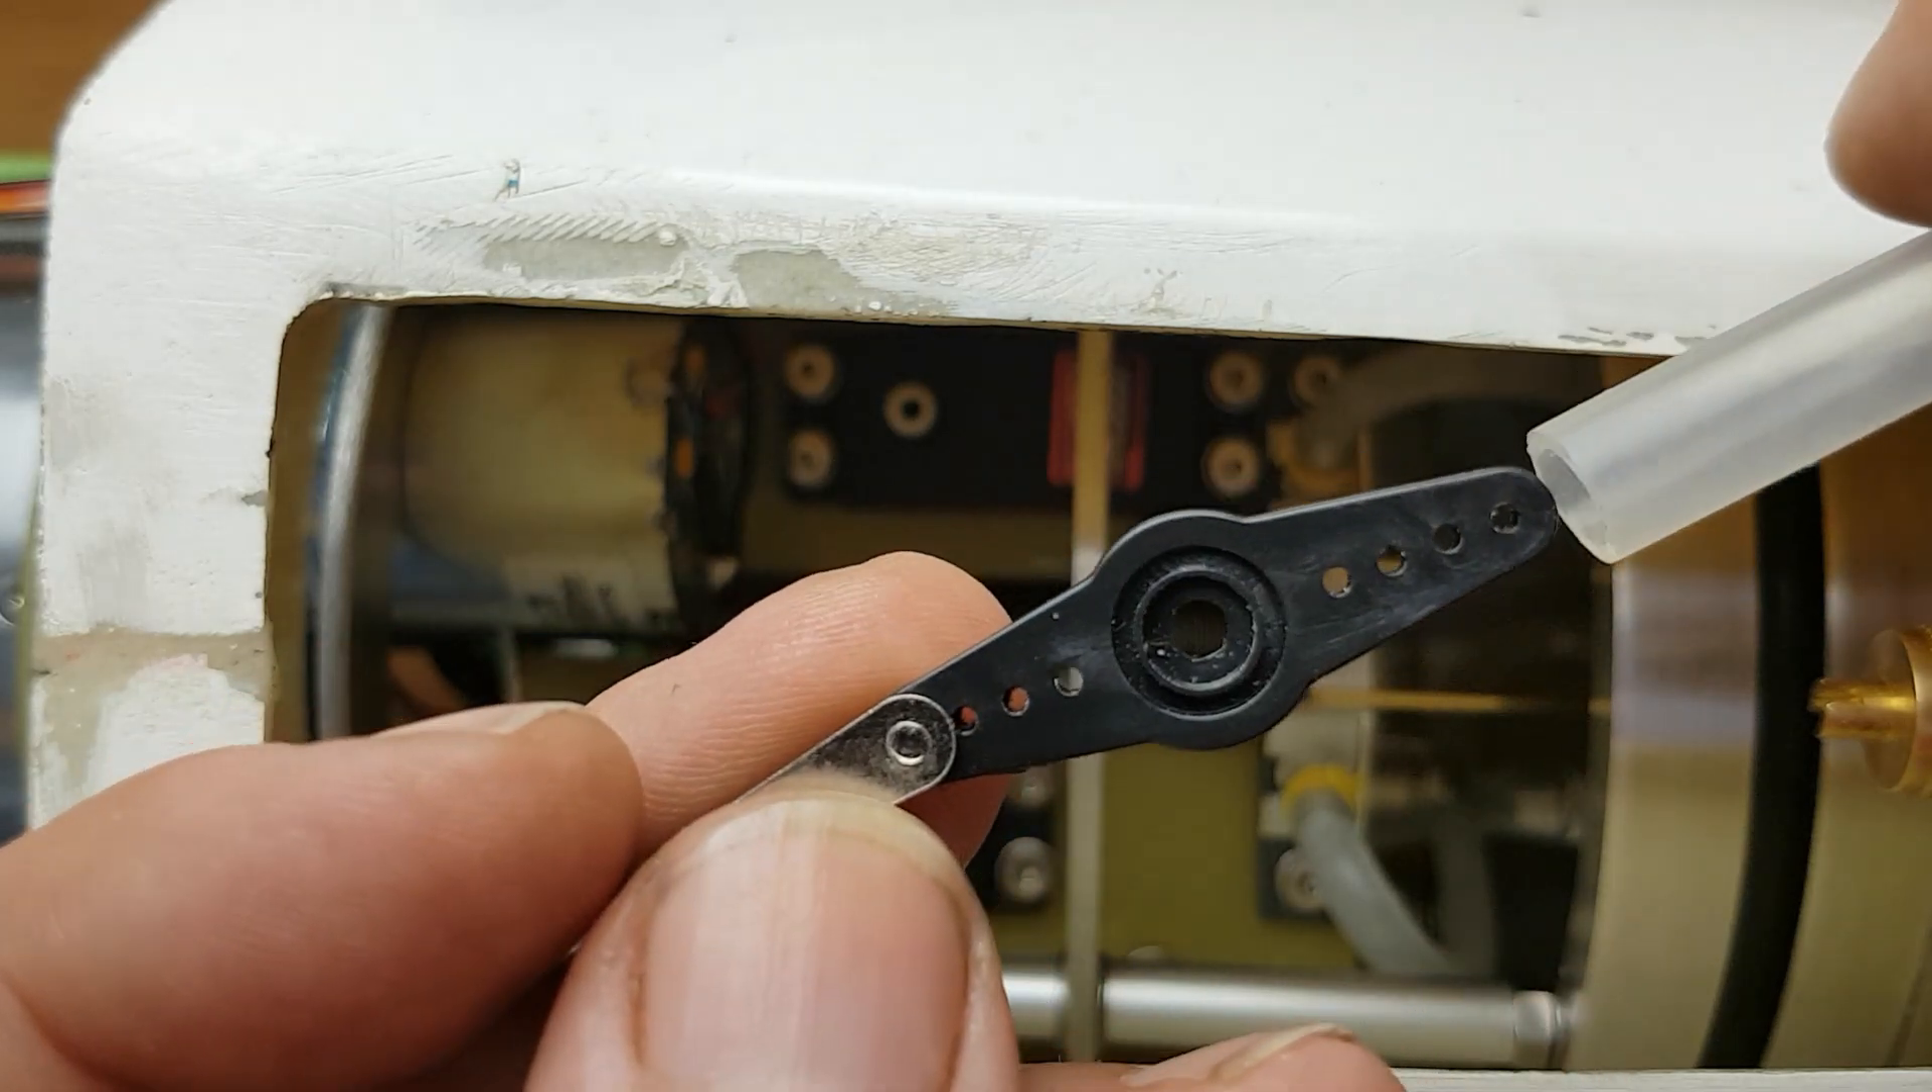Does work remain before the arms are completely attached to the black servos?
Yes.